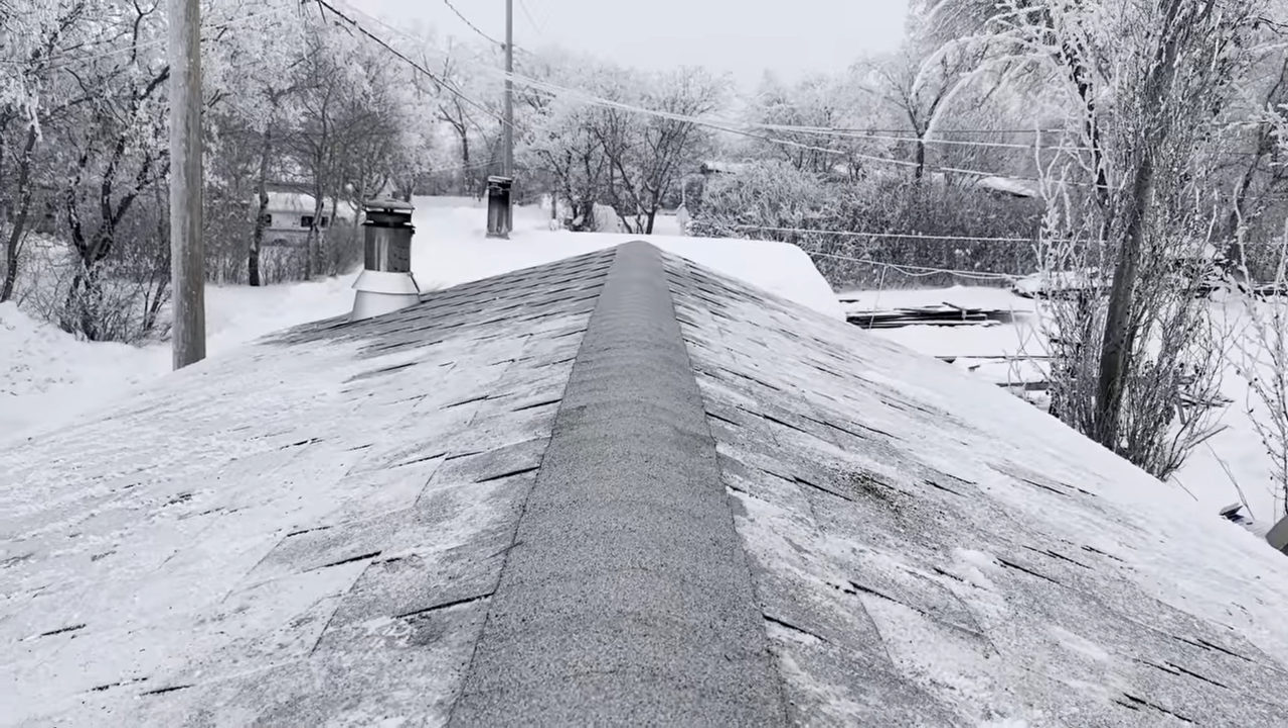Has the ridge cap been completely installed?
Yes.